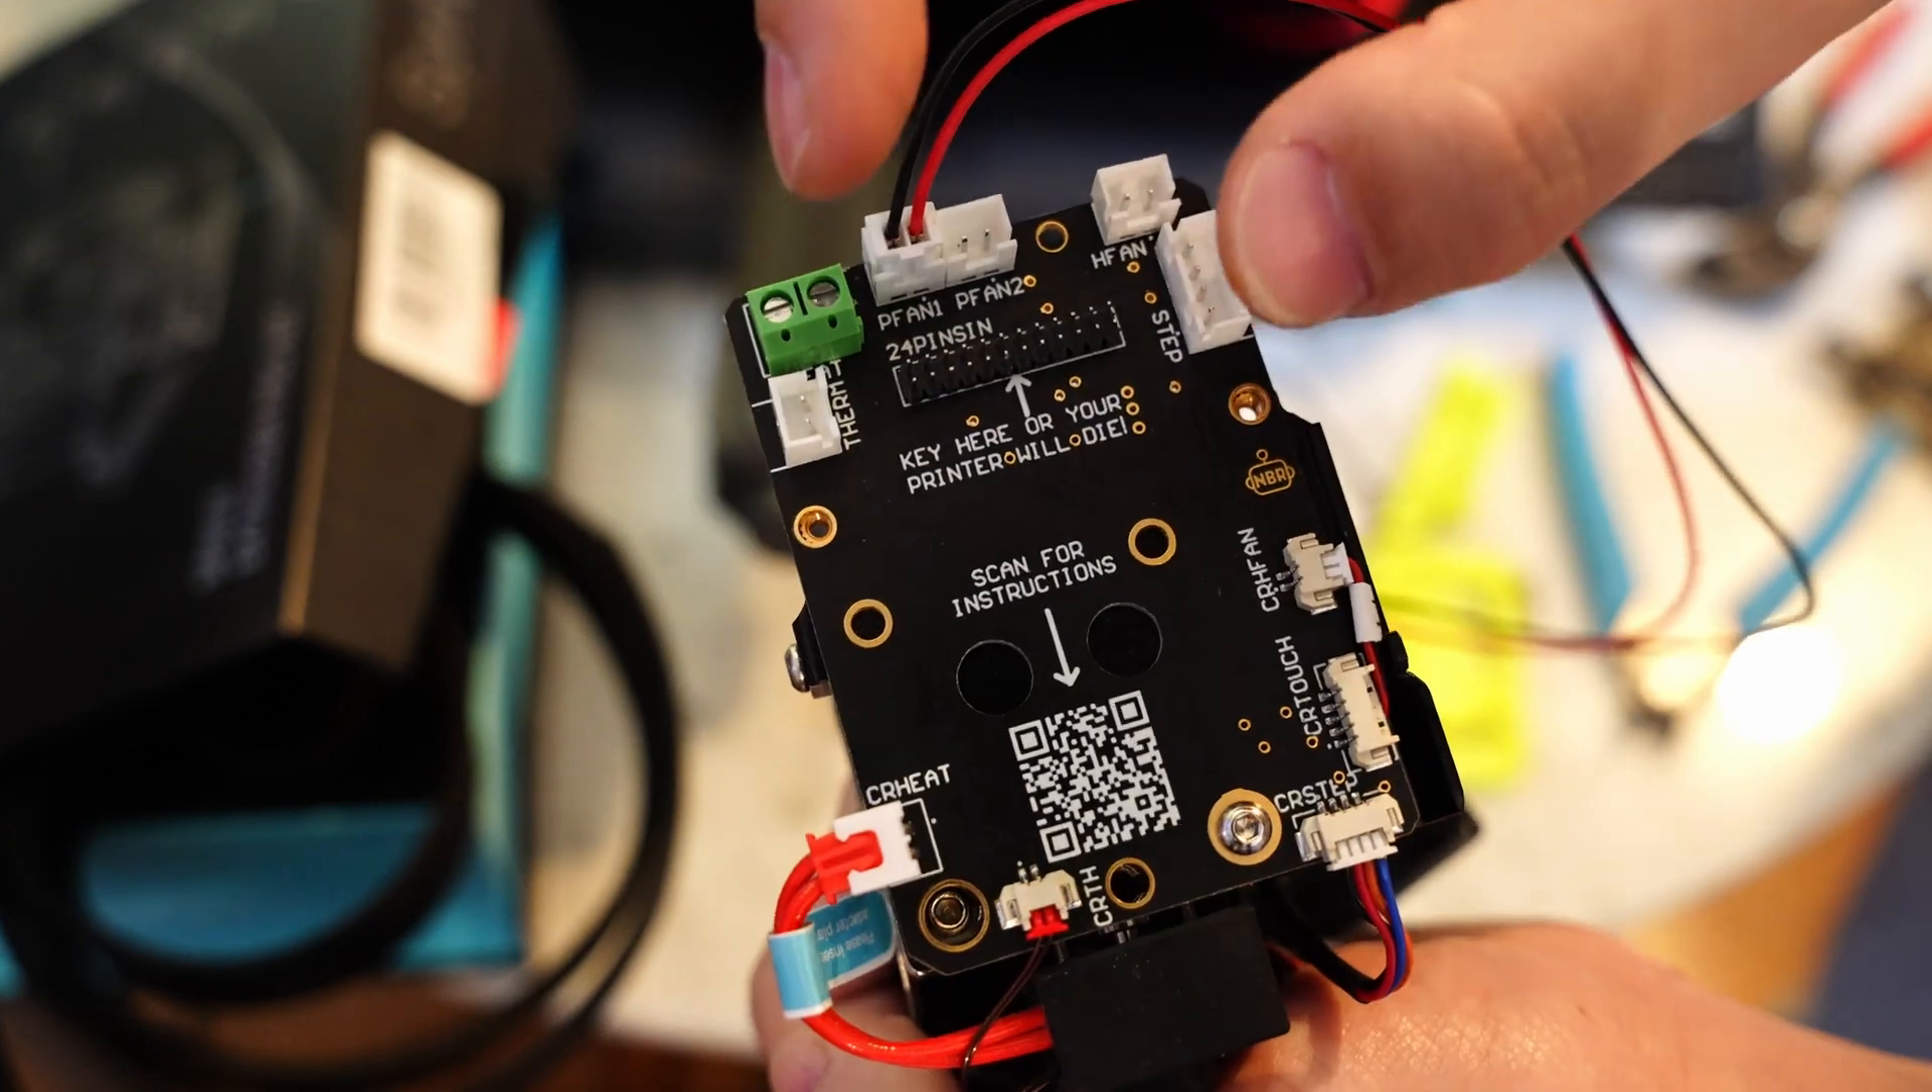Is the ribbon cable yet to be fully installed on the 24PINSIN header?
Yes.